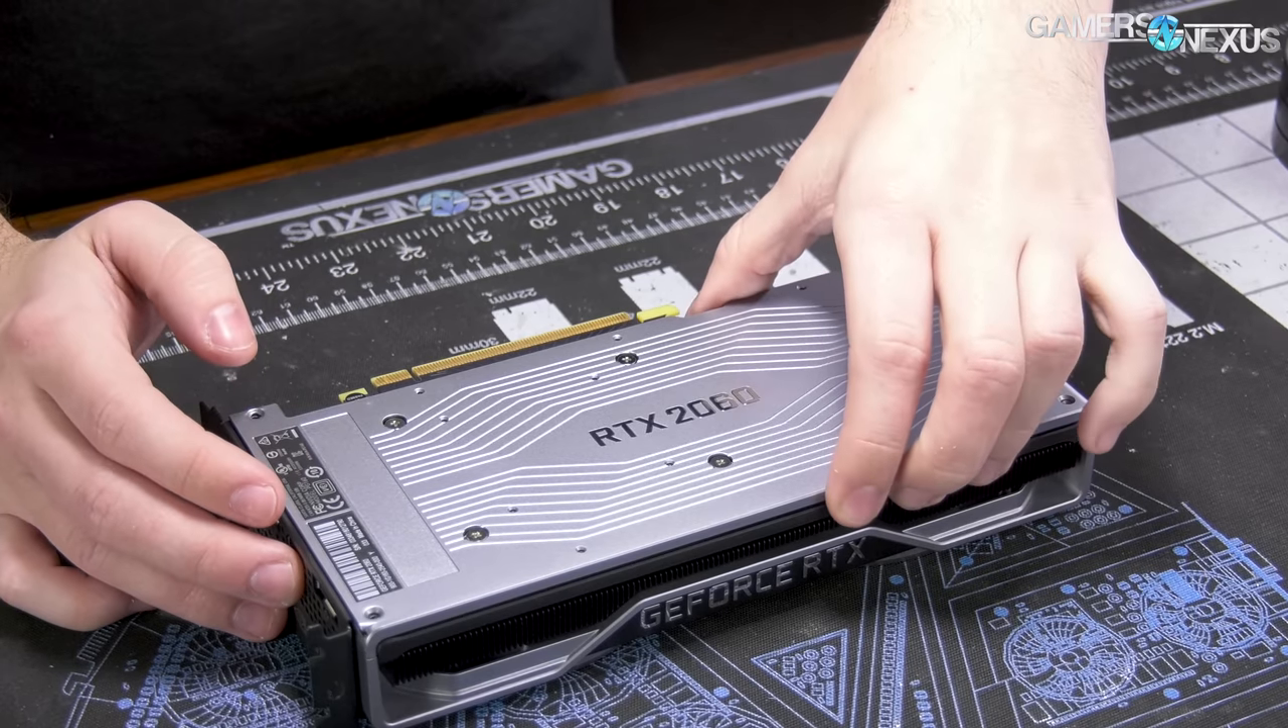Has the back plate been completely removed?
No.